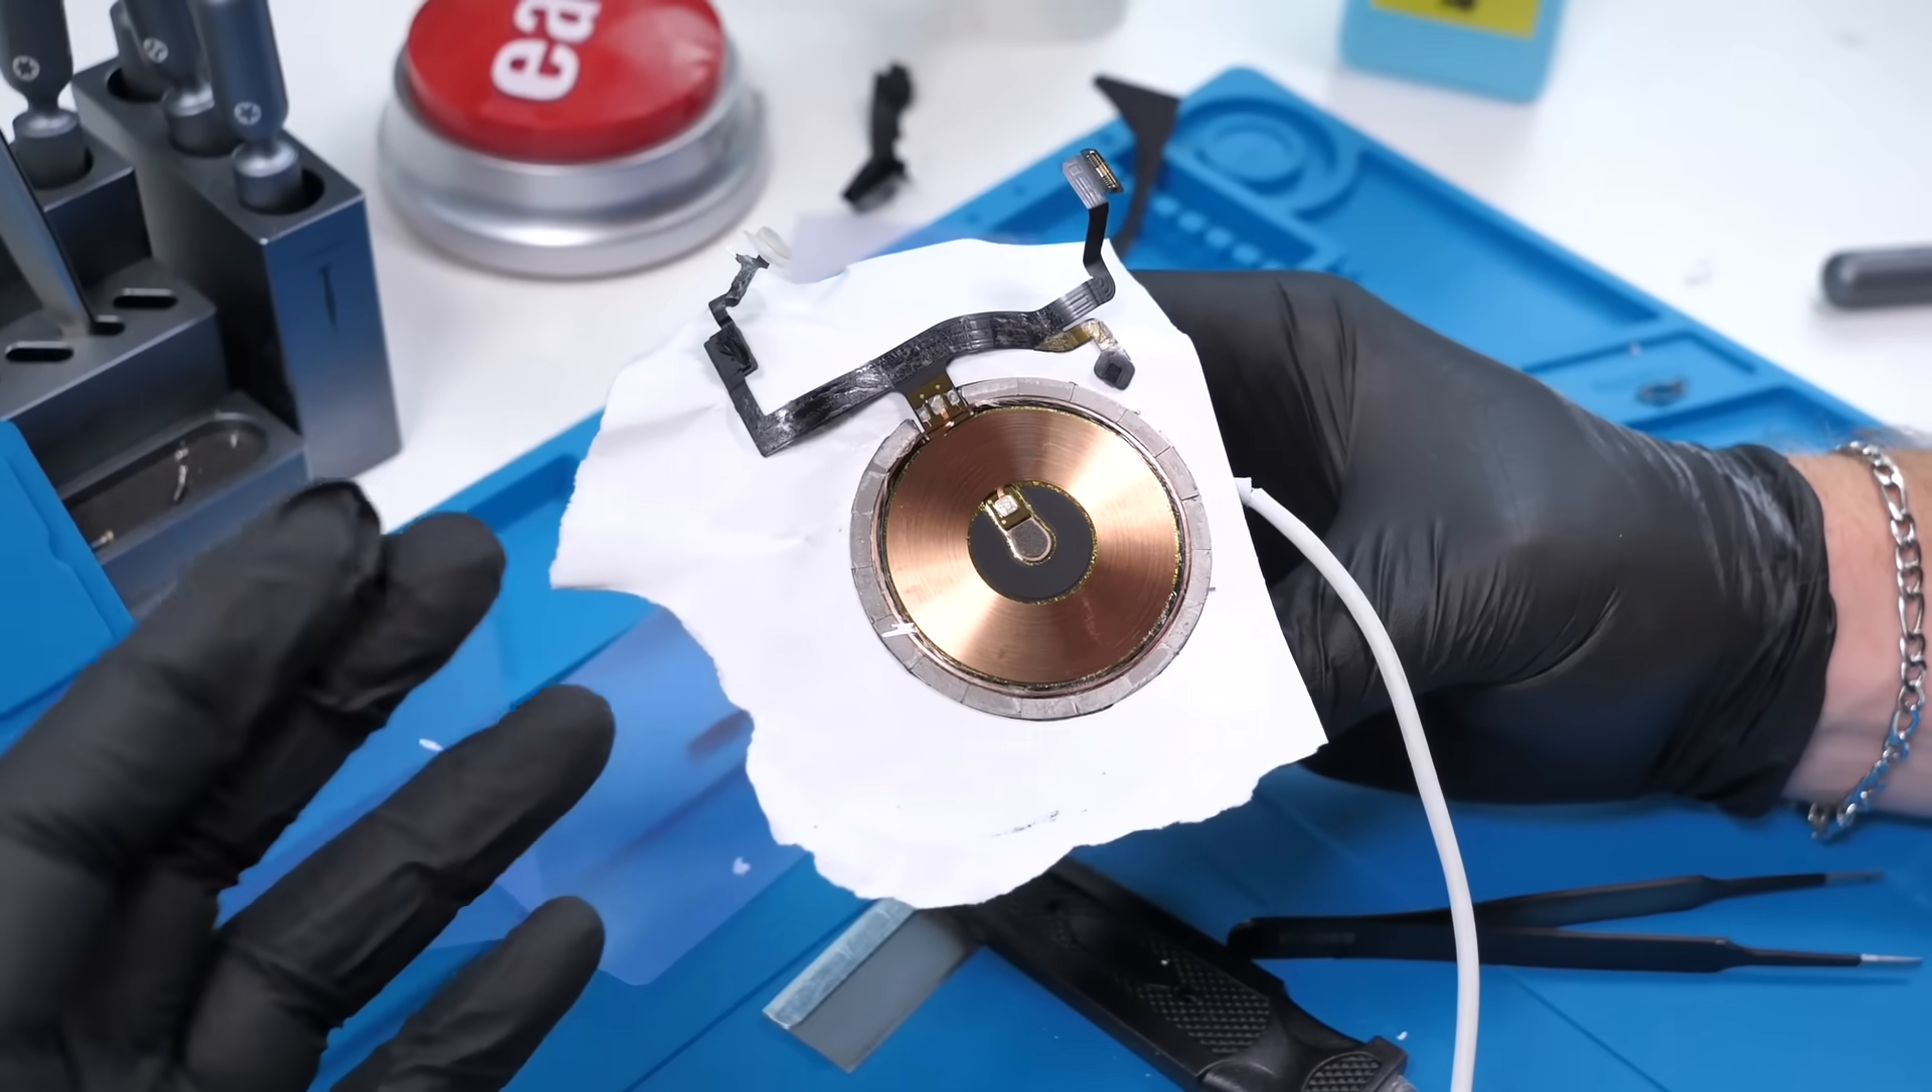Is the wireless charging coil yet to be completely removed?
No.